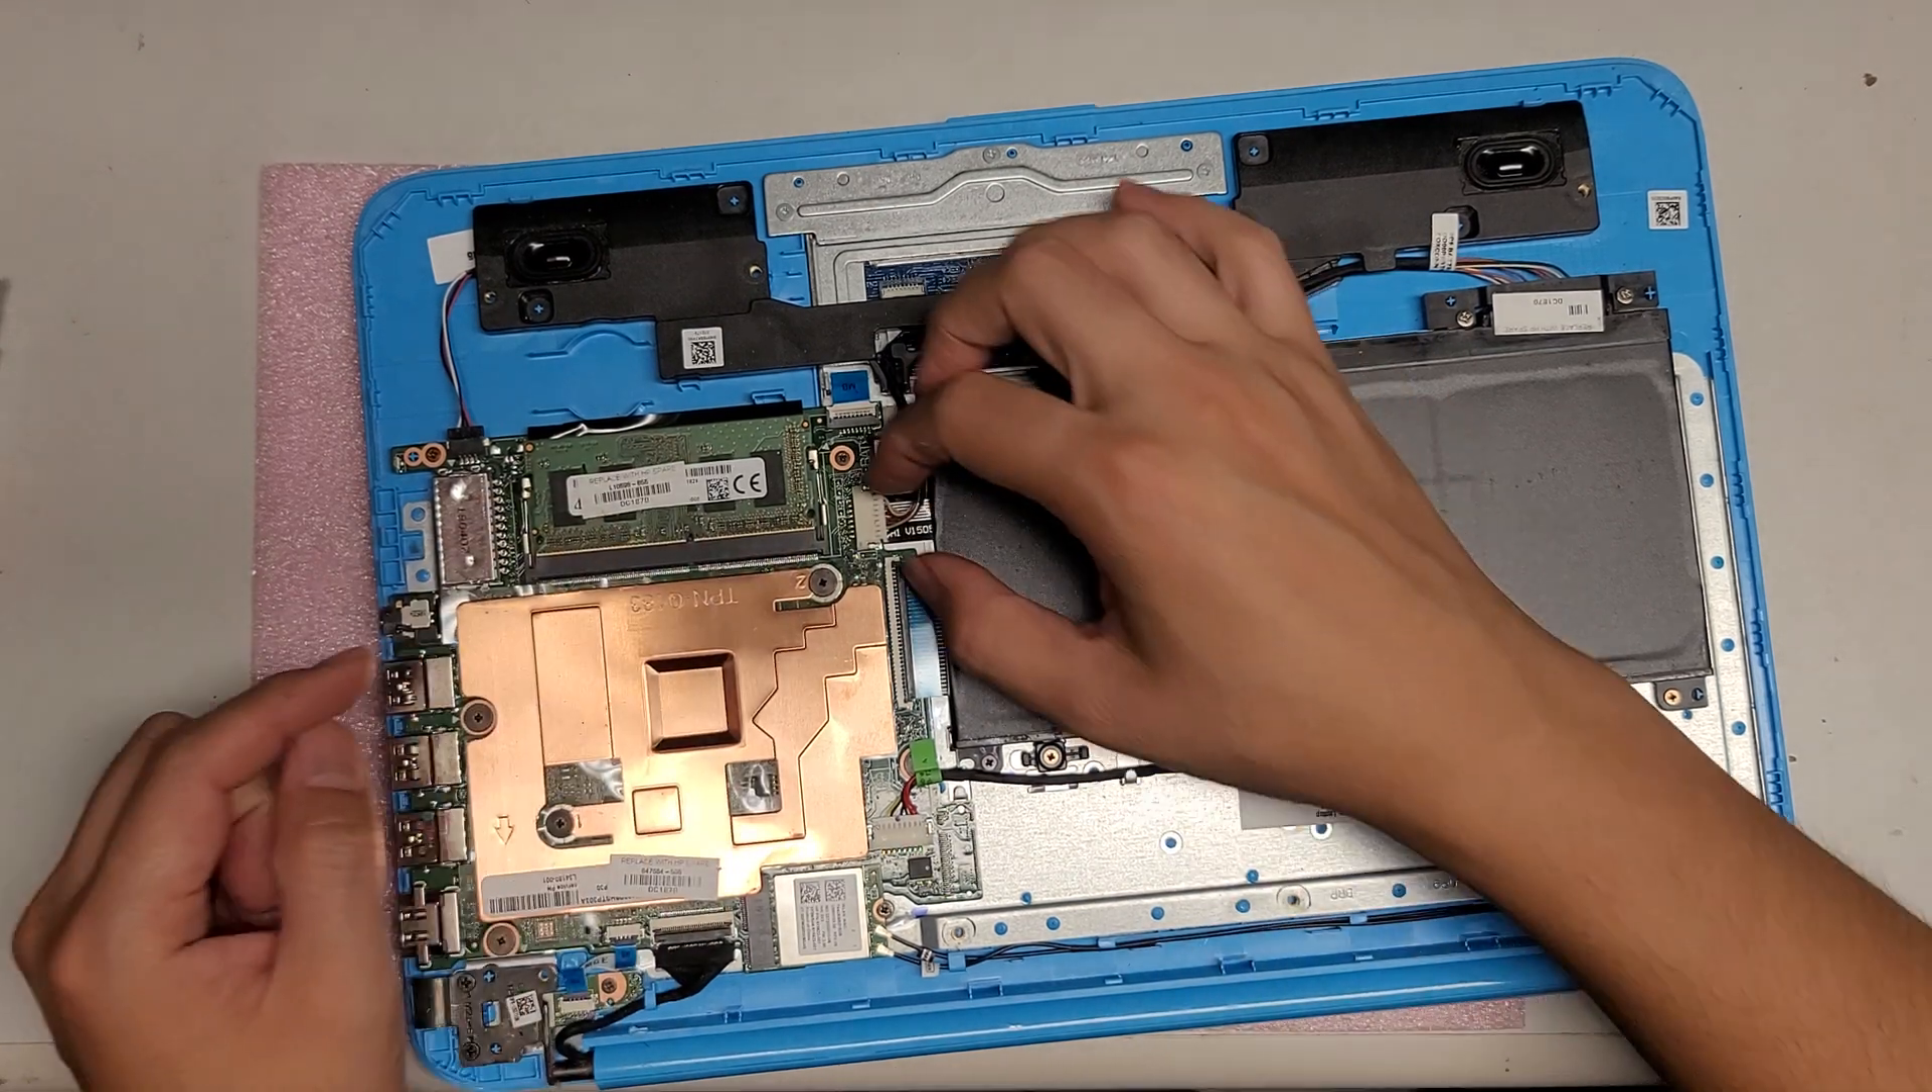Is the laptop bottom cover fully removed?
Yes.